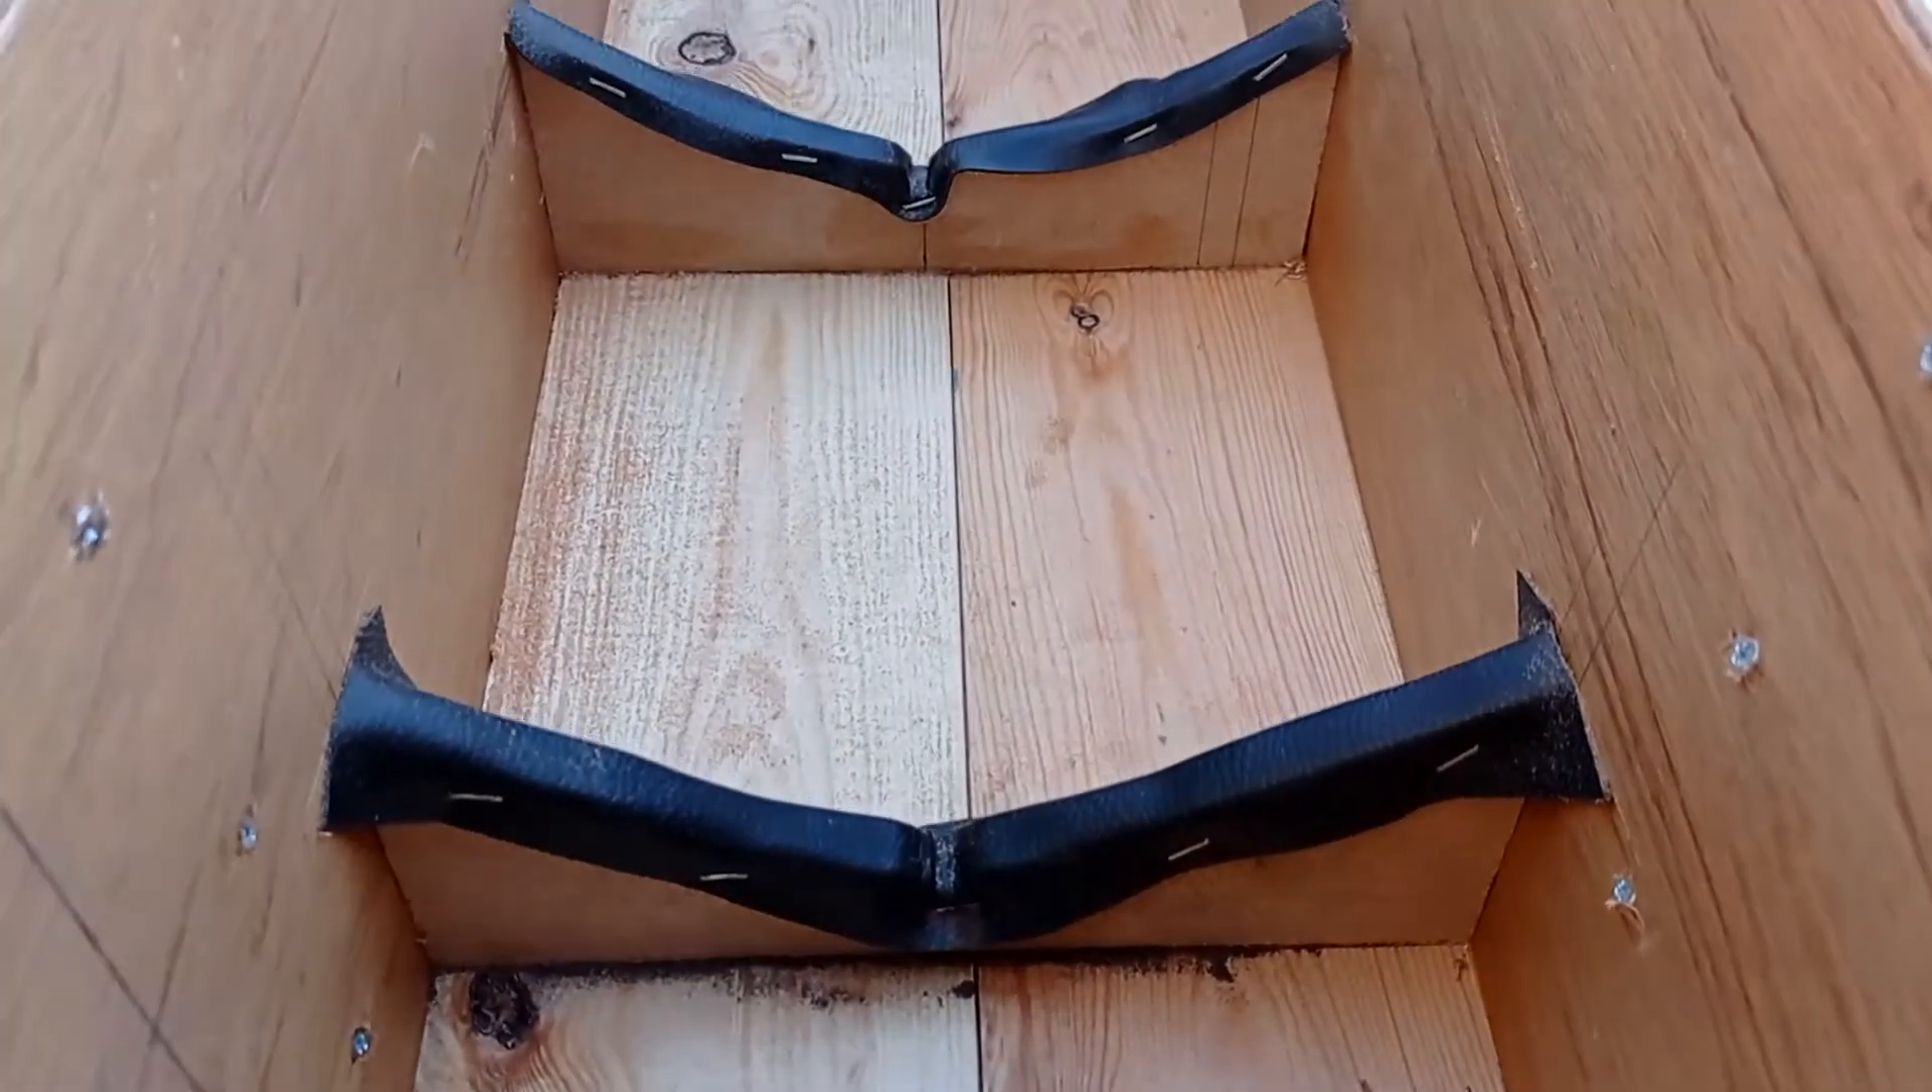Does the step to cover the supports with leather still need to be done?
No.